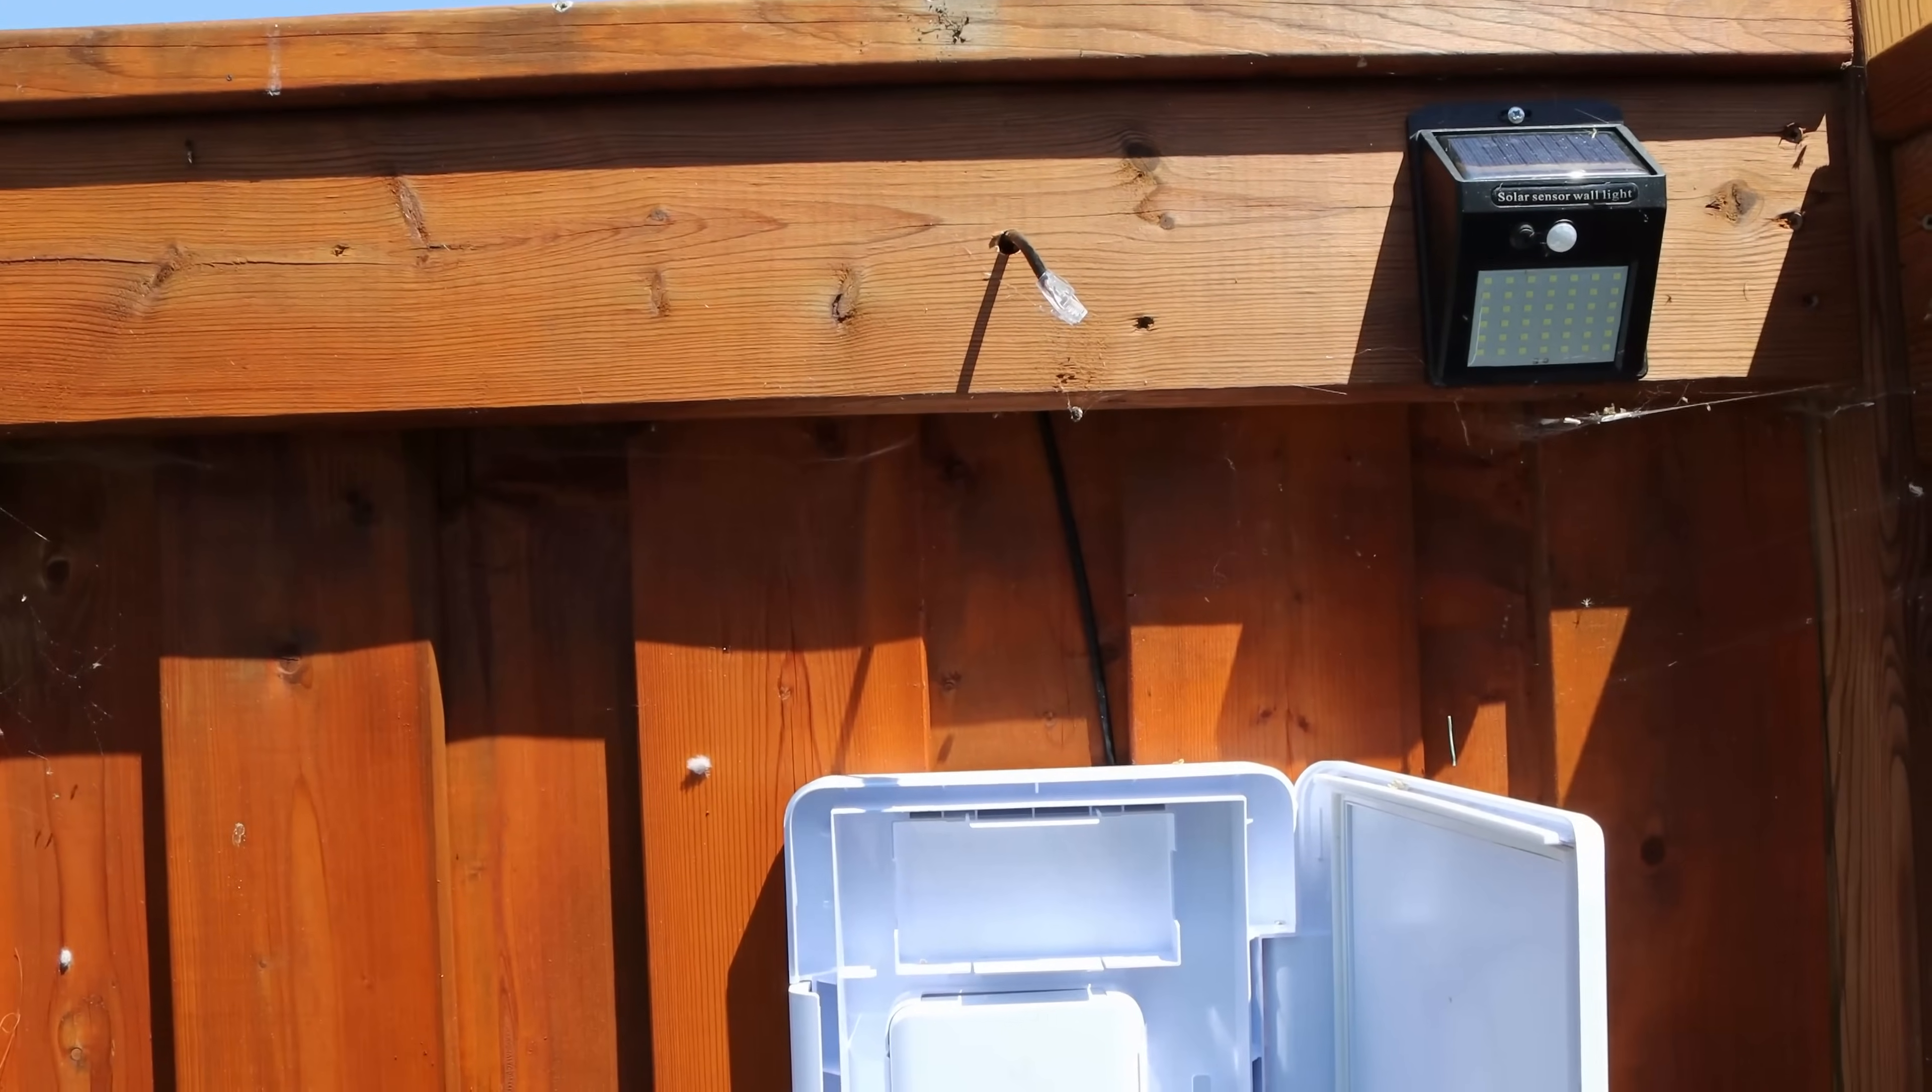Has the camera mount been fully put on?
No.